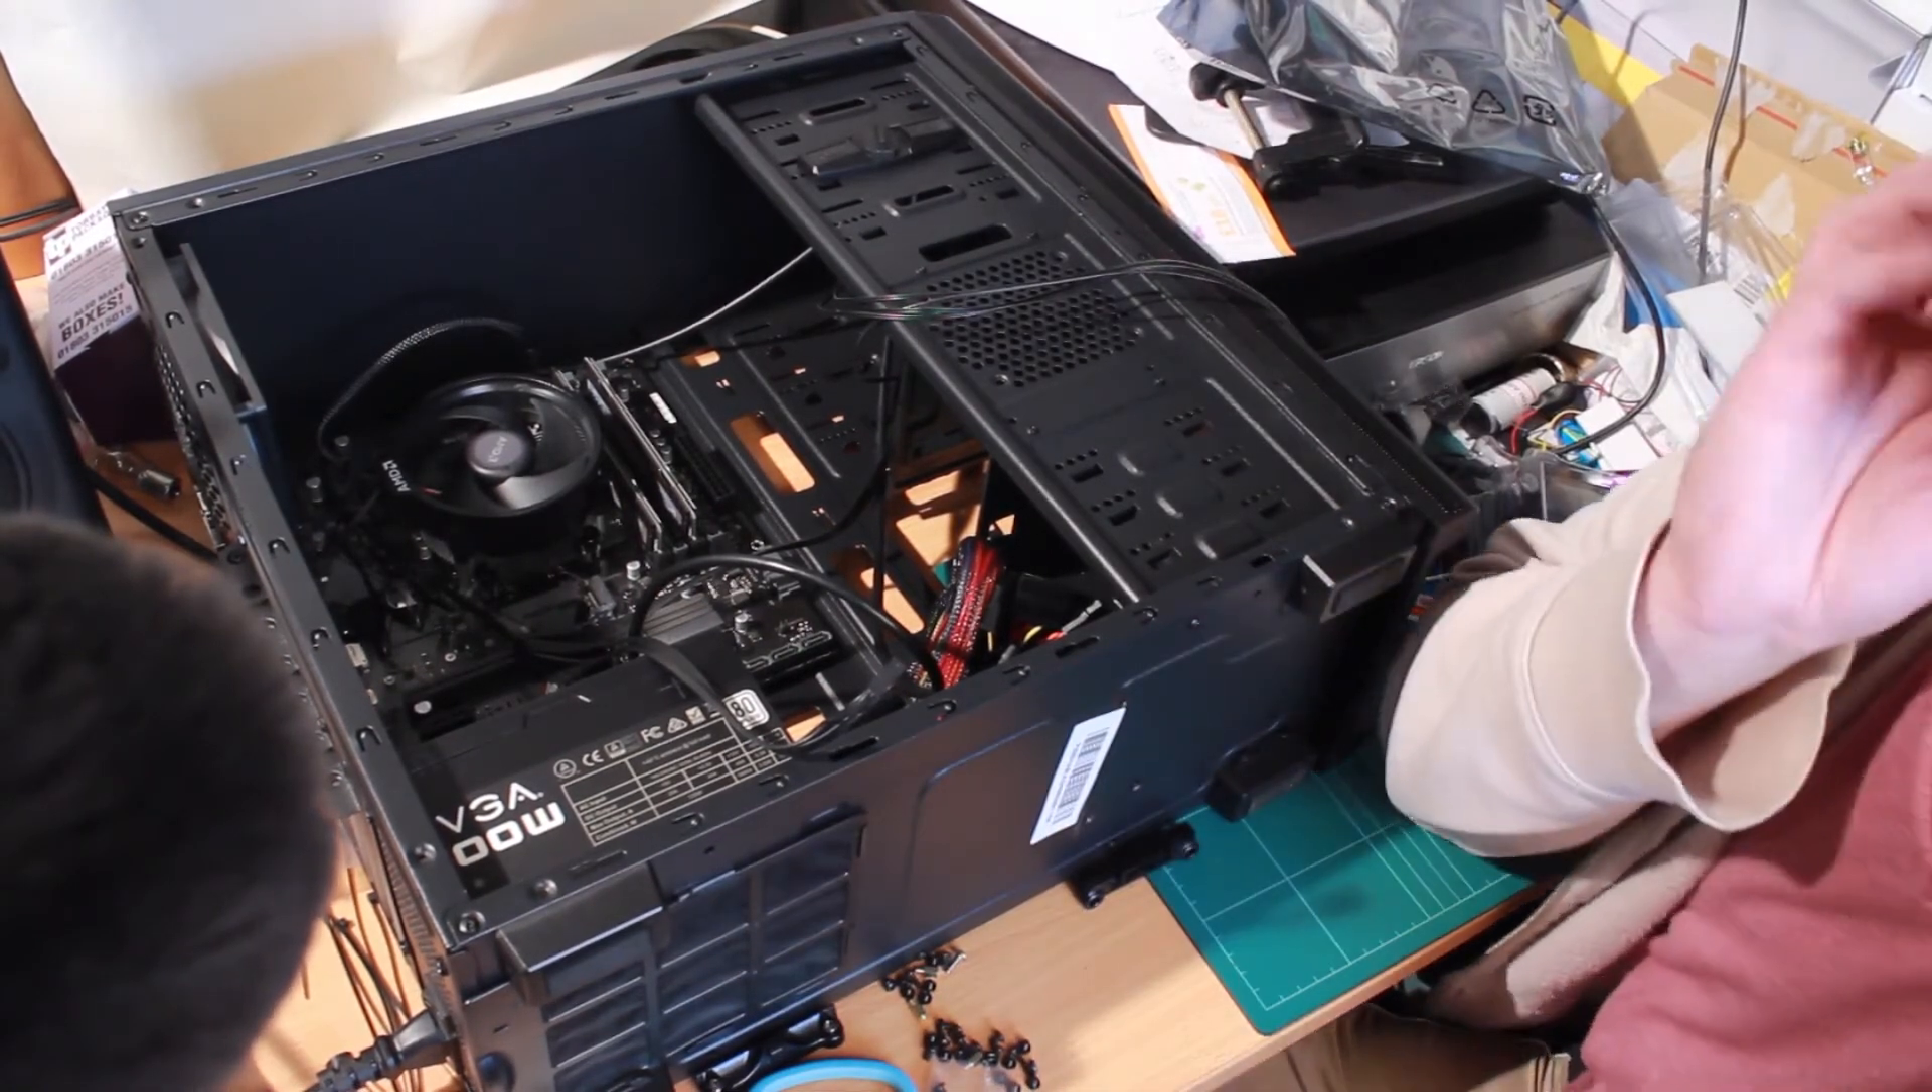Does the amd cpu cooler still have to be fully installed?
No.